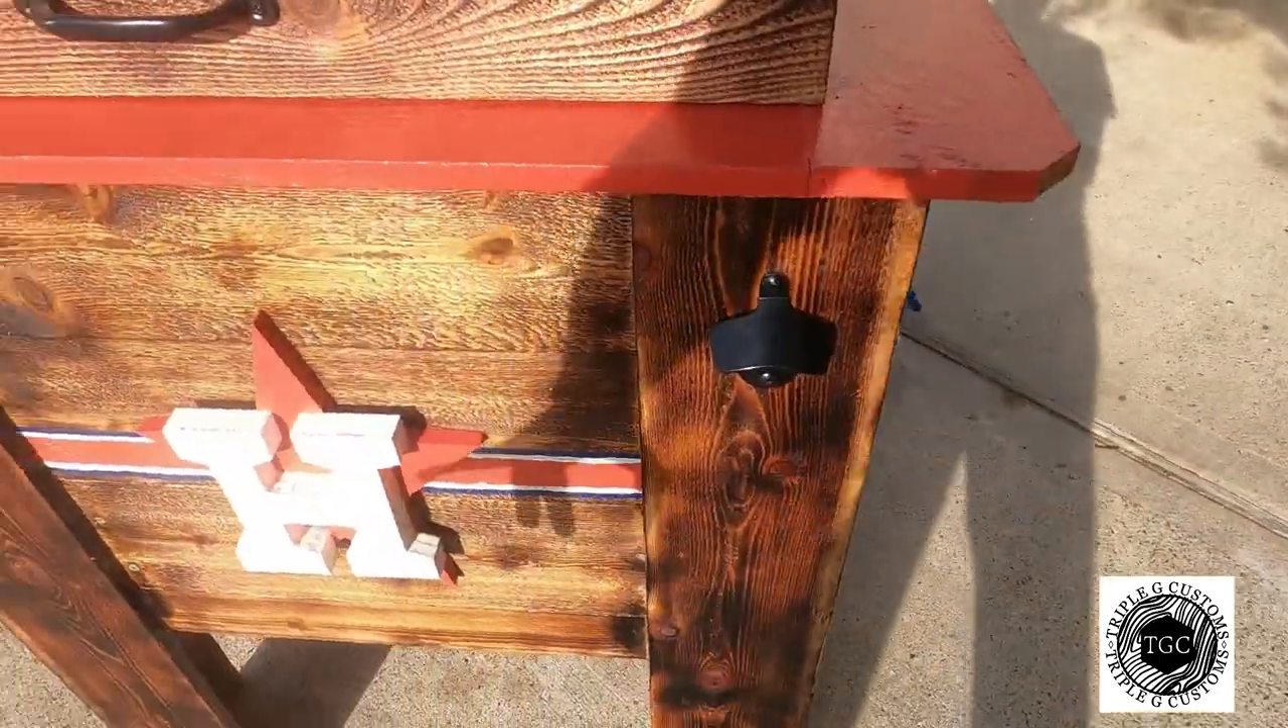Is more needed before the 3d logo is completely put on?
No.